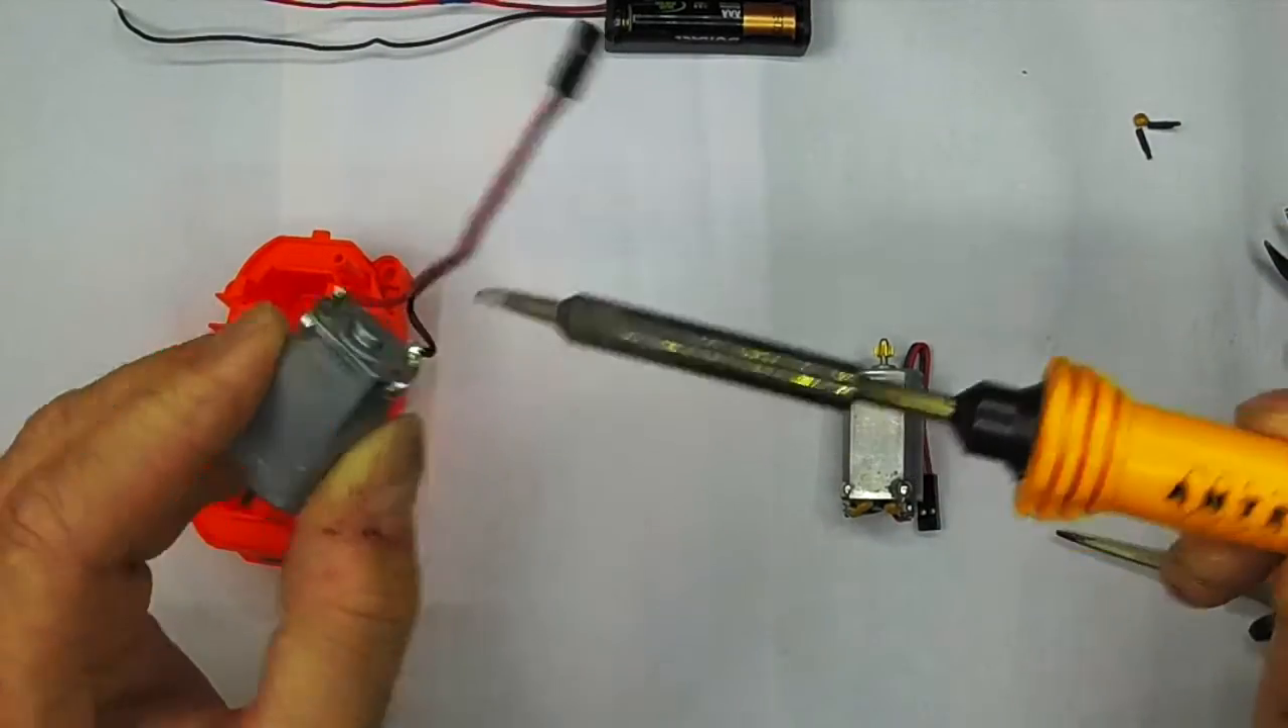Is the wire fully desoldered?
No.